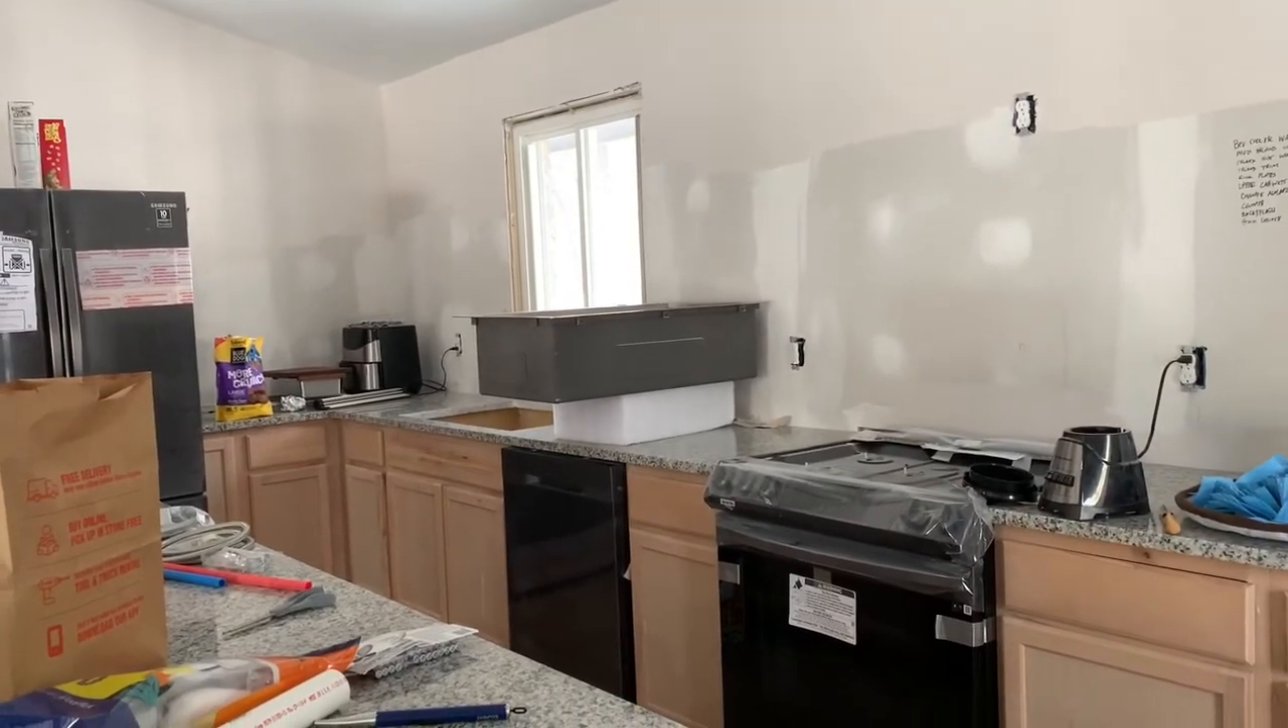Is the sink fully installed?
No.